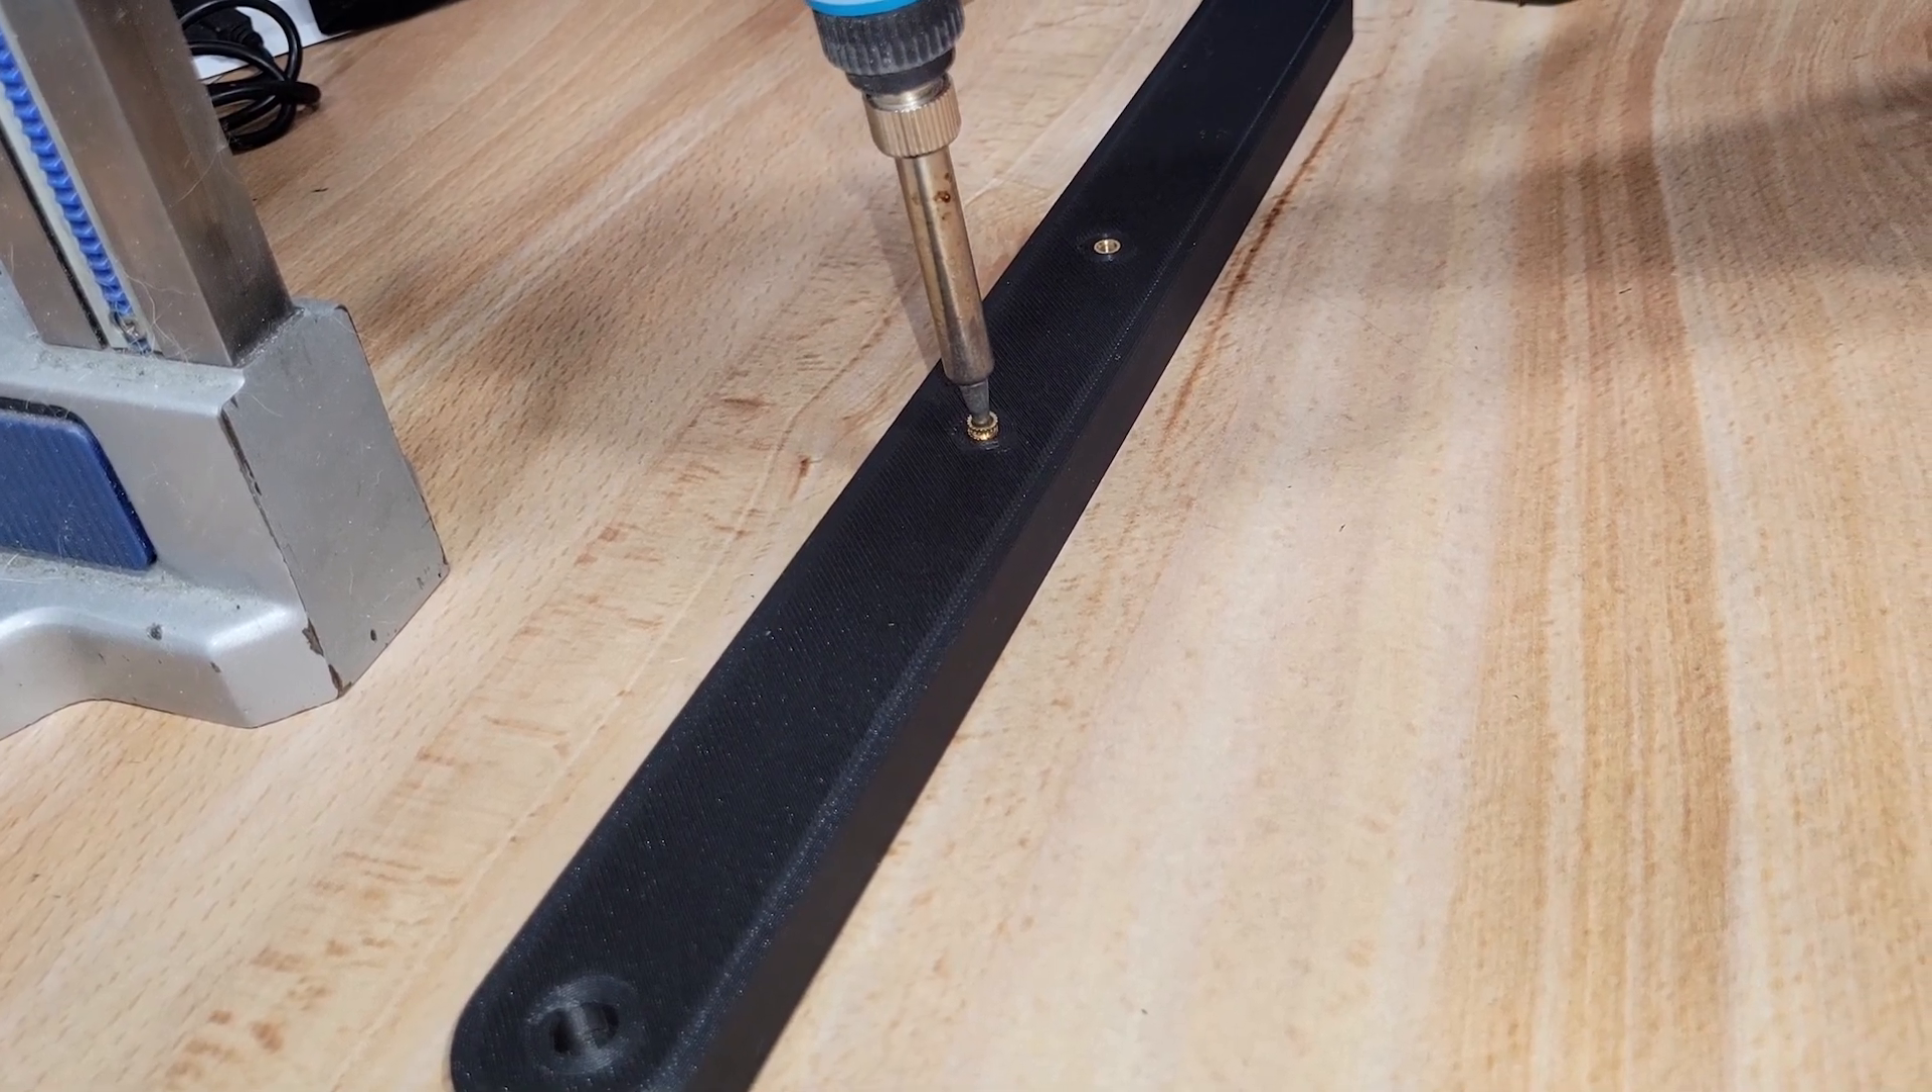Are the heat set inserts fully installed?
No.